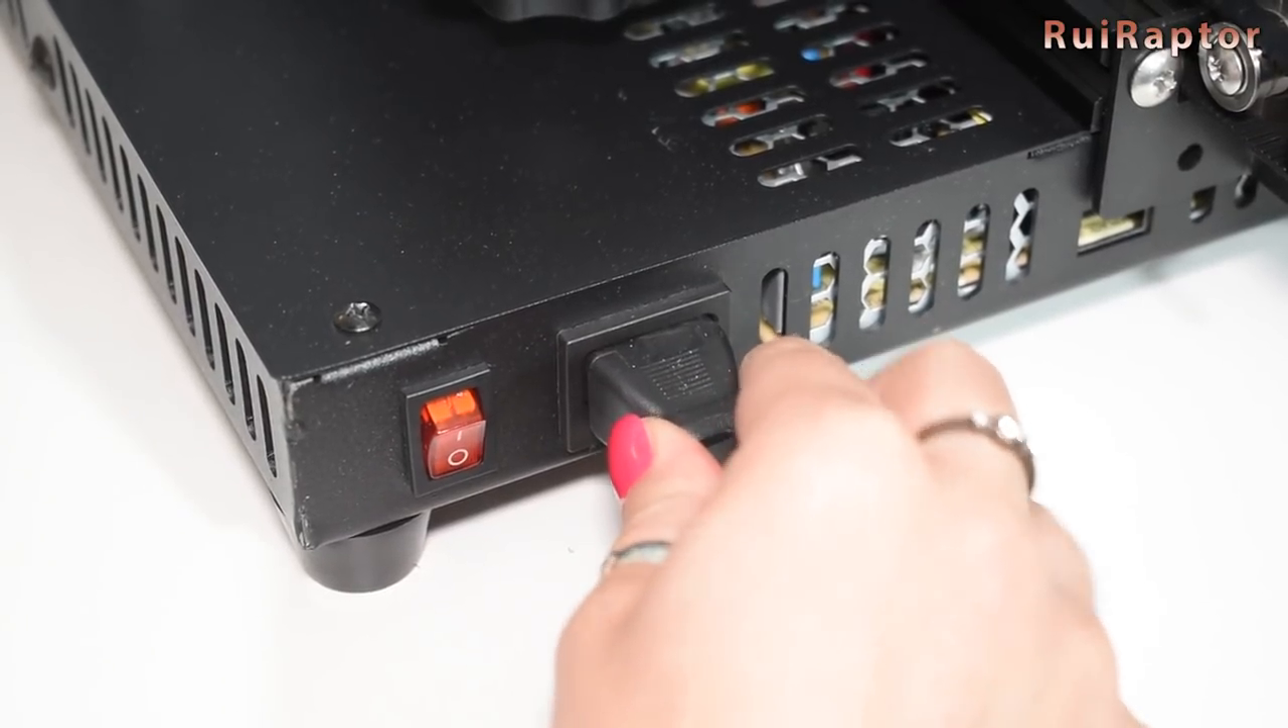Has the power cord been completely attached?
Yes.